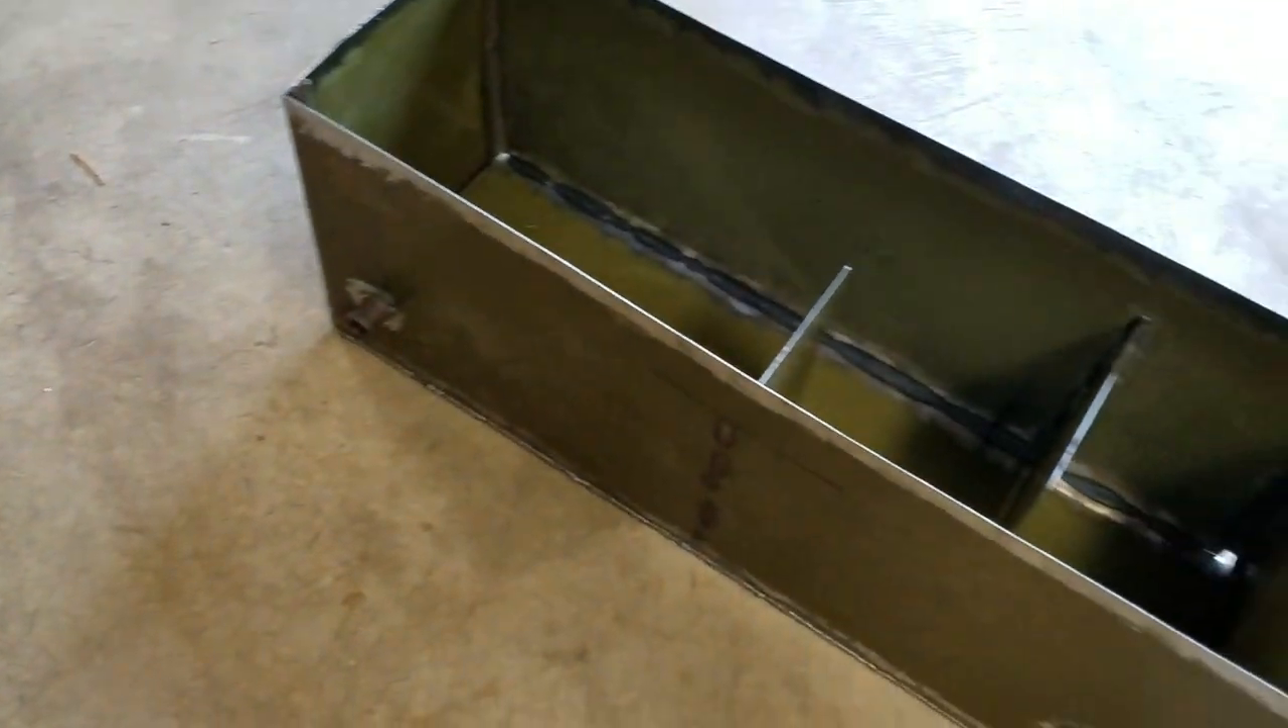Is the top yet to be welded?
Yes.